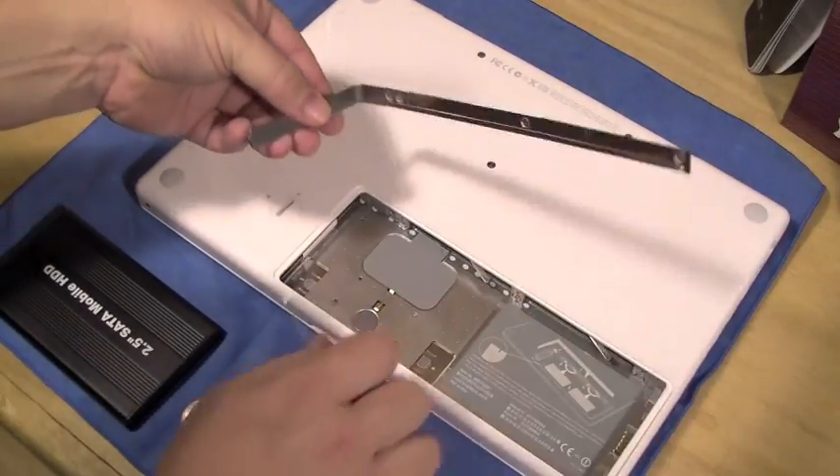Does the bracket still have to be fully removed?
No.